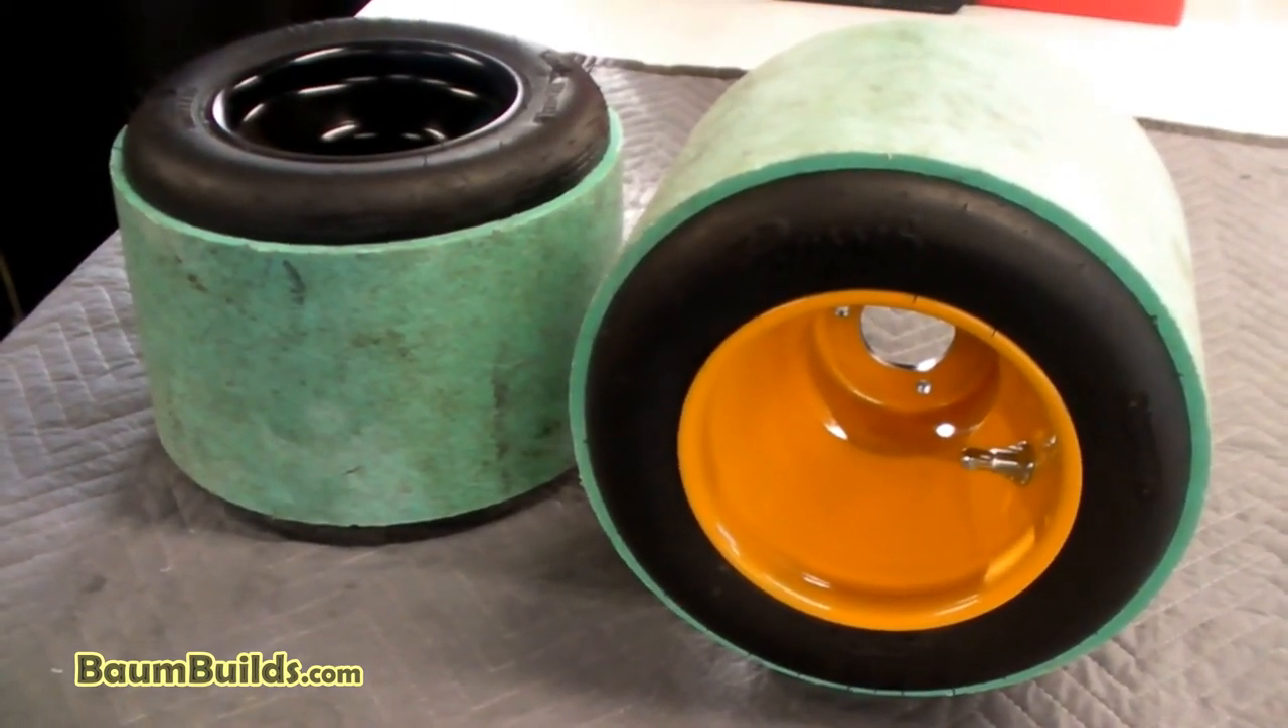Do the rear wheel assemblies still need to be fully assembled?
No.